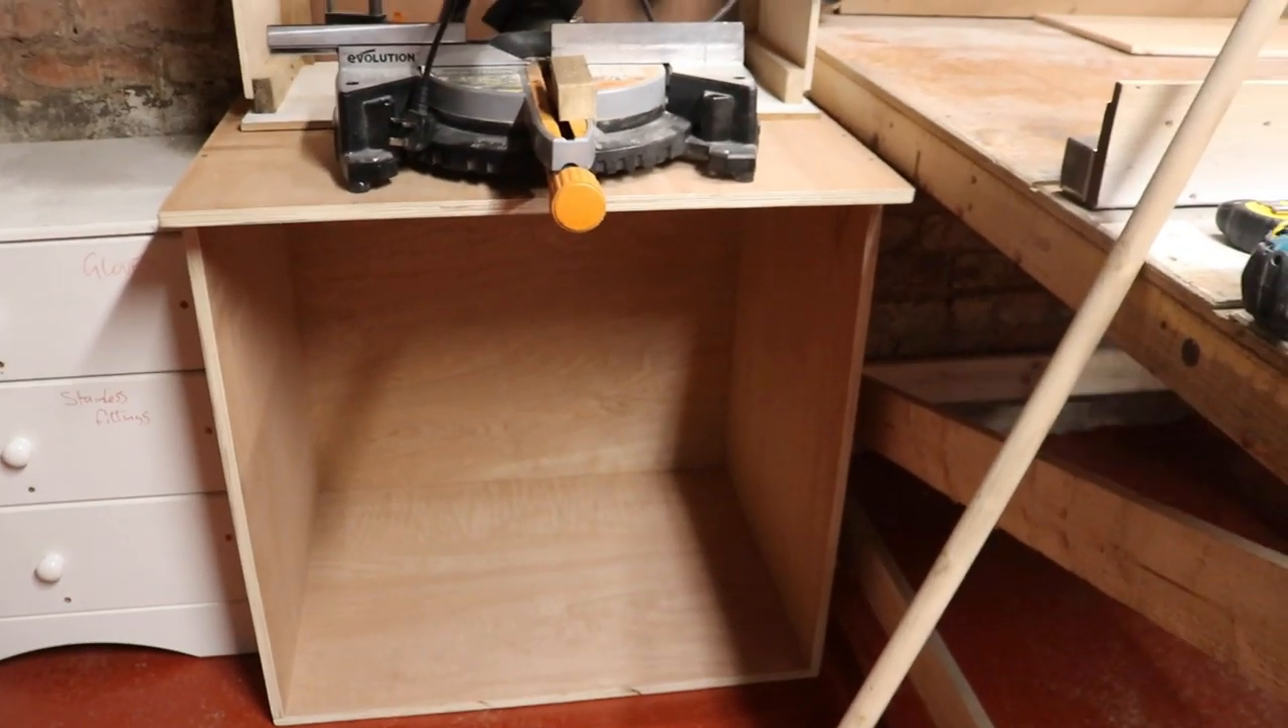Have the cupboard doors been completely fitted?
No.